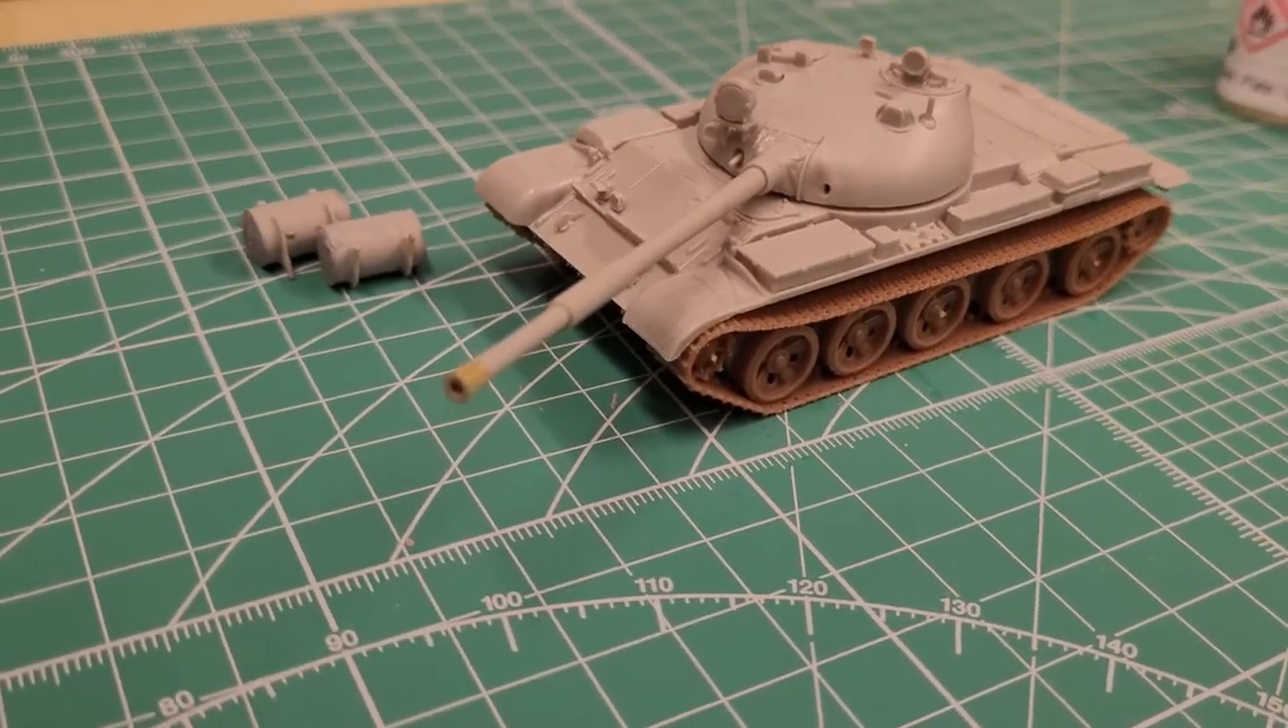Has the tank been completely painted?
No.